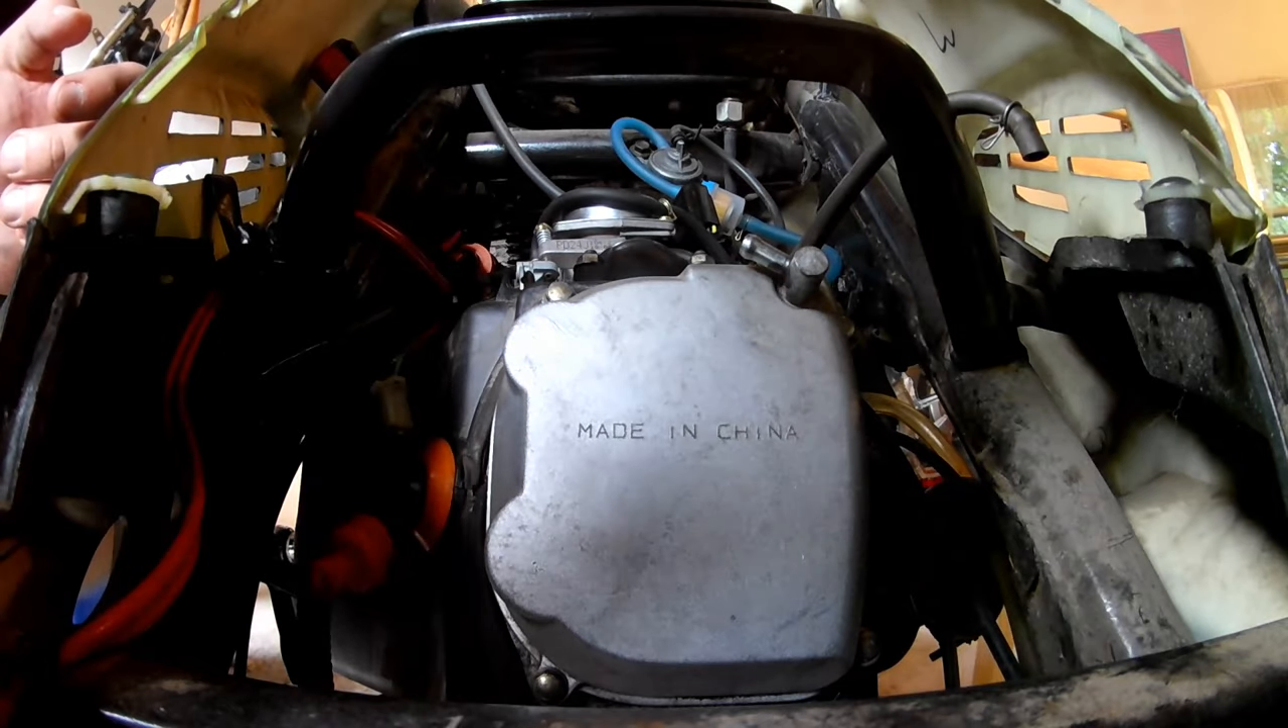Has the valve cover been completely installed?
Yes.